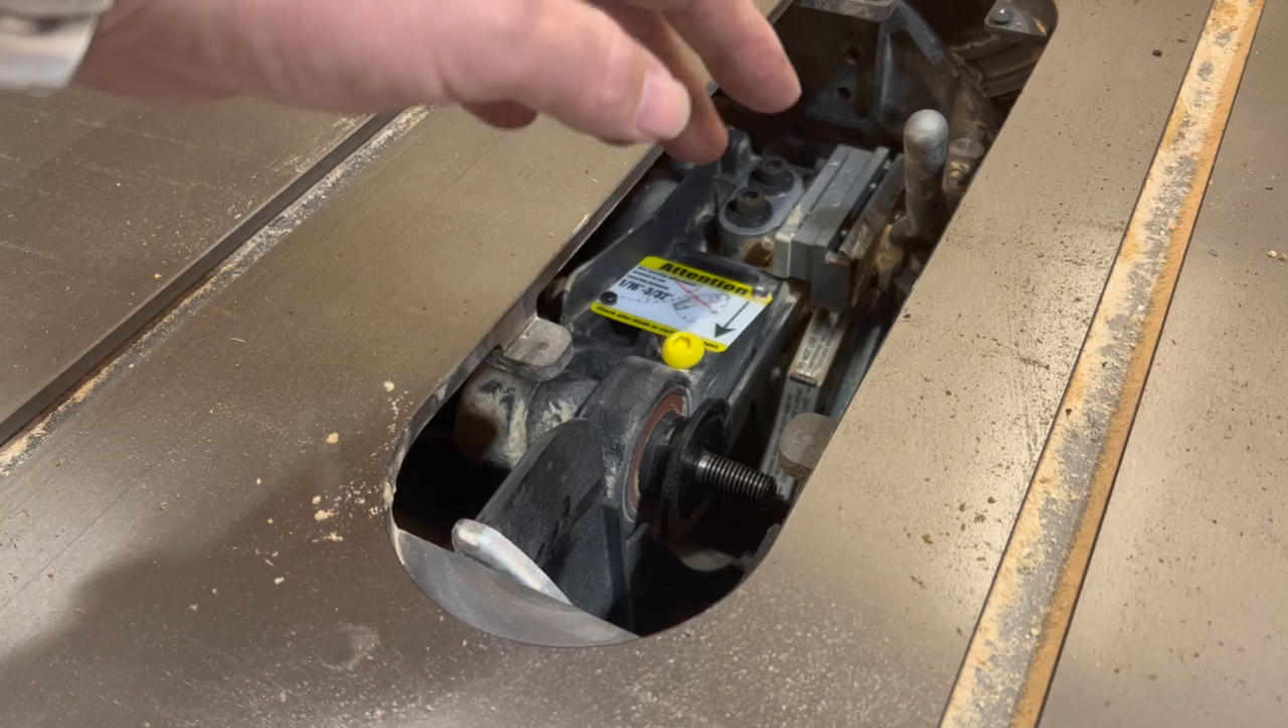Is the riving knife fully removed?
Yes.